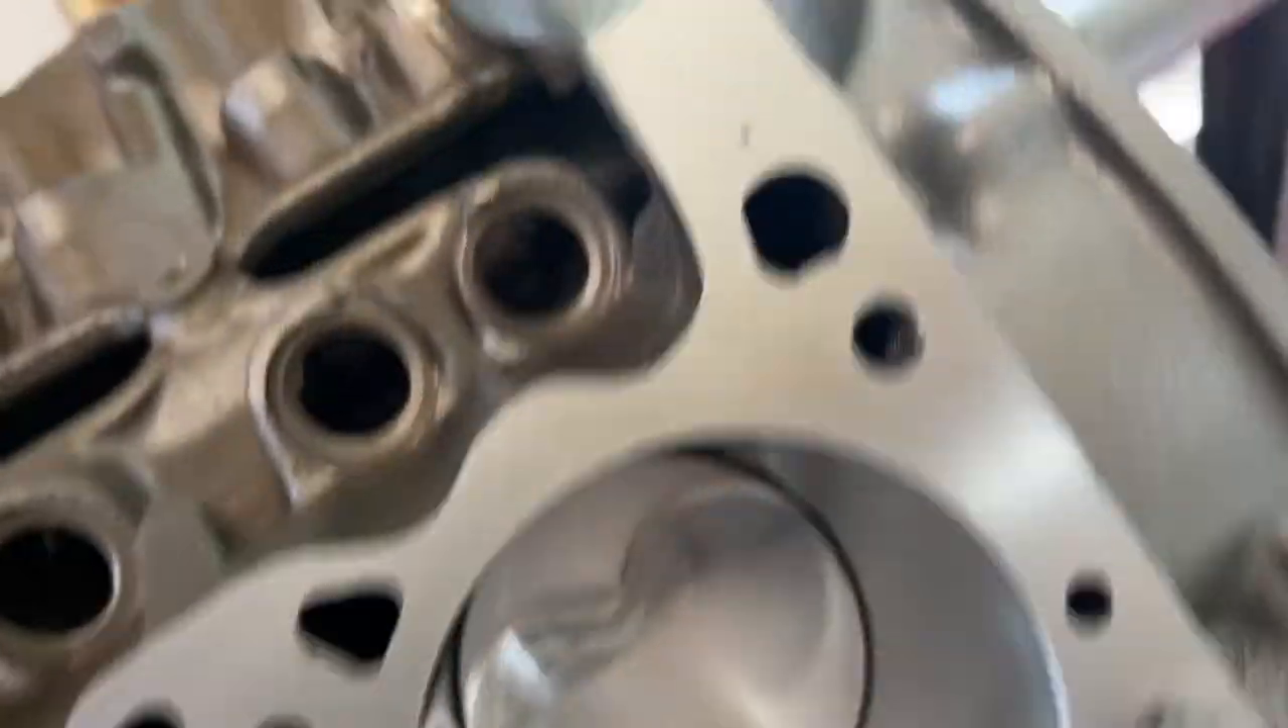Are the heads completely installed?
No.